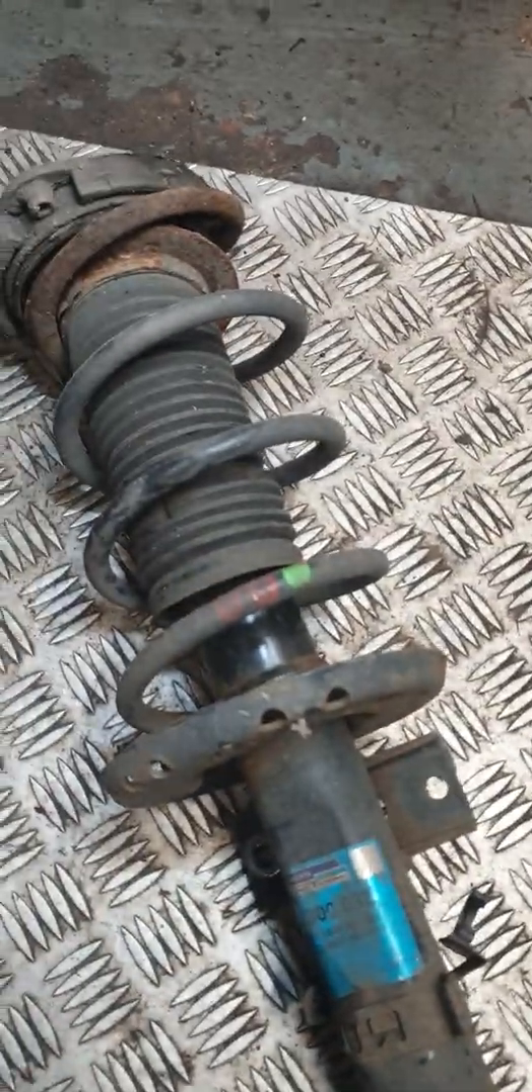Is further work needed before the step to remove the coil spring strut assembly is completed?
No.